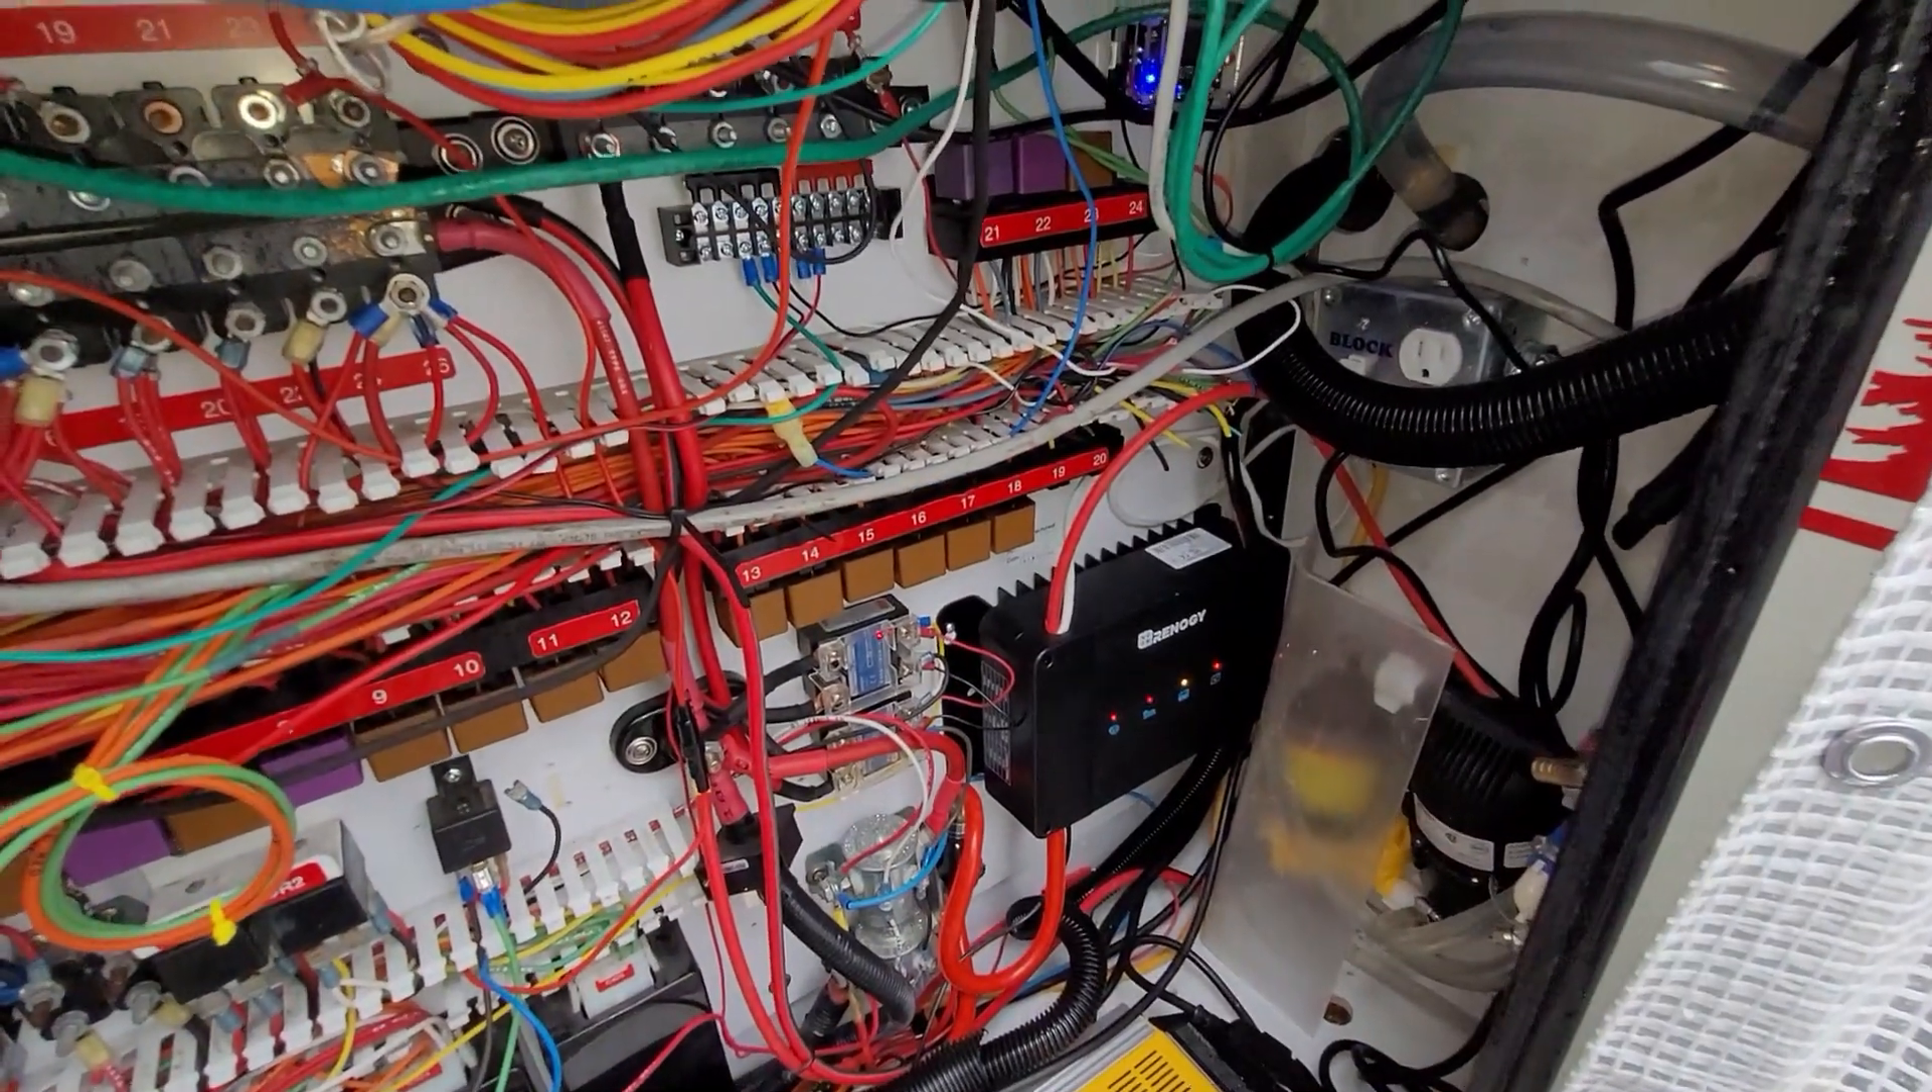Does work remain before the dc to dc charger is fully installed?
No.